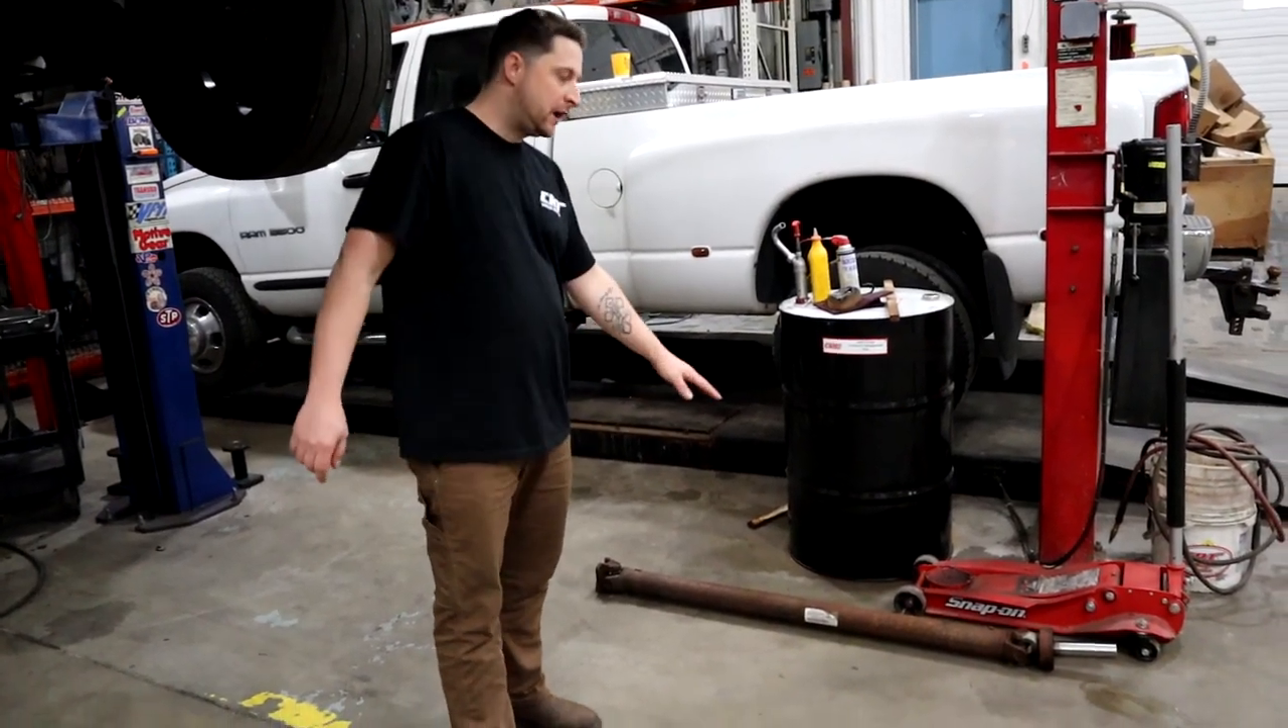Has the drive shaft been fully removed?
Yes.